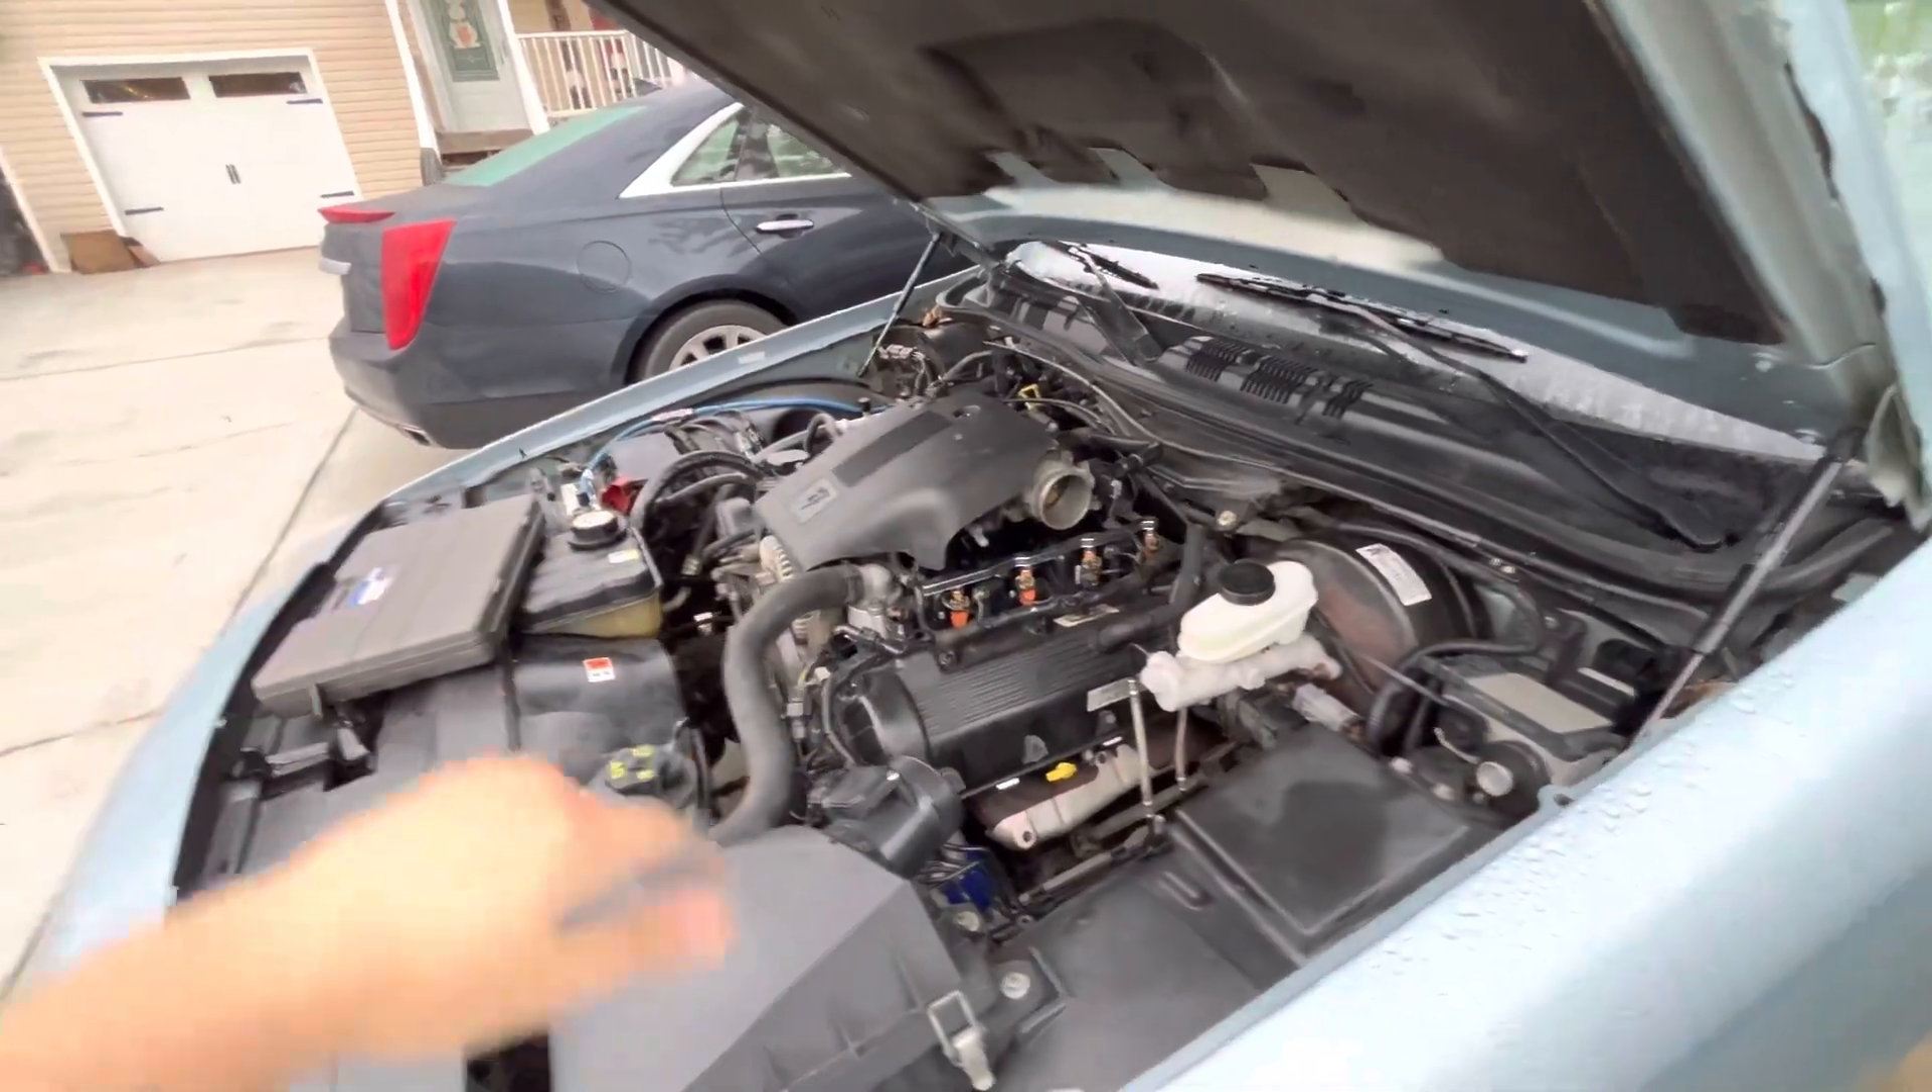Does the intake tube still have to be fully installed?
Yes.